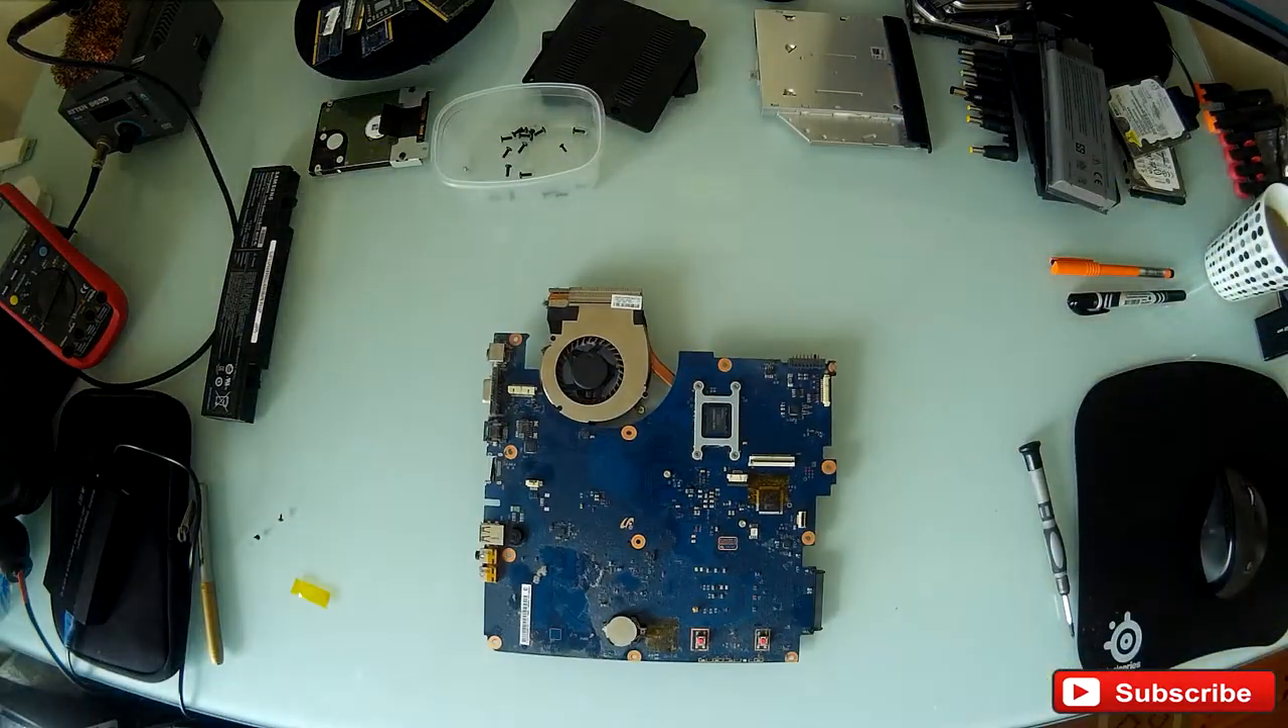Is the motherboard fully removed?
Yes.